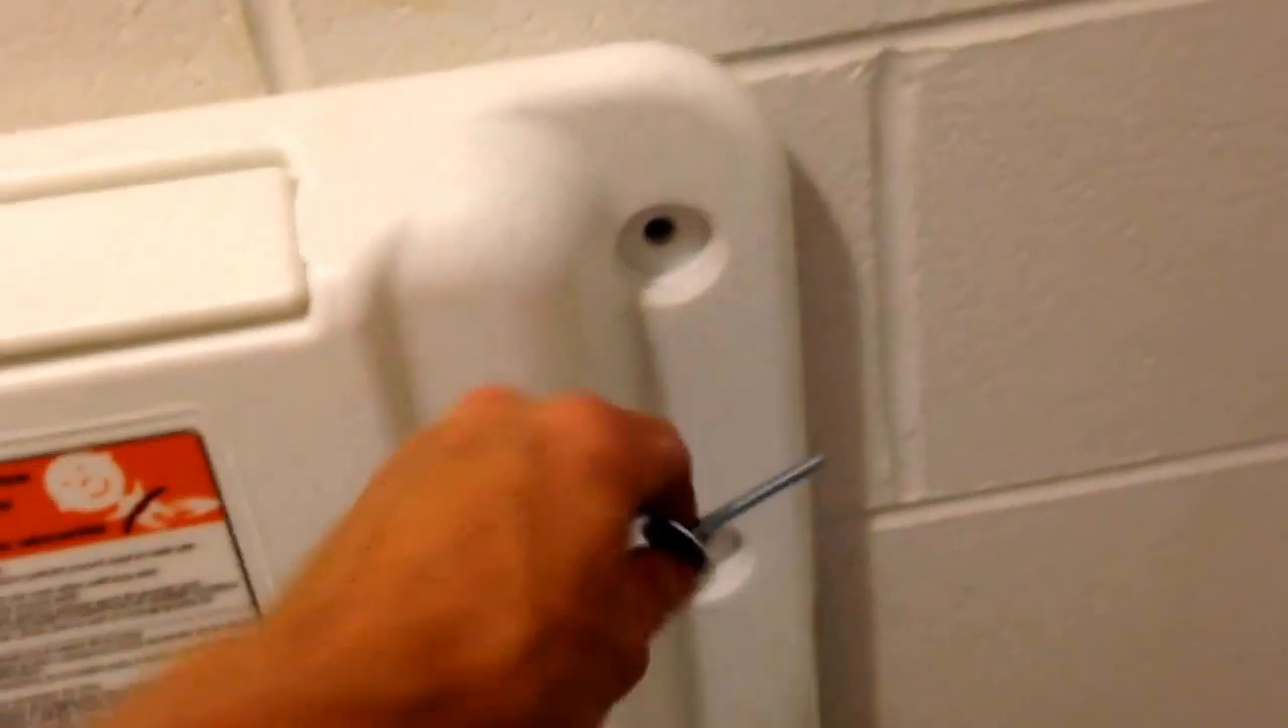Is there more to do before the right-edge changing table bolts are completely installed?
Yes.